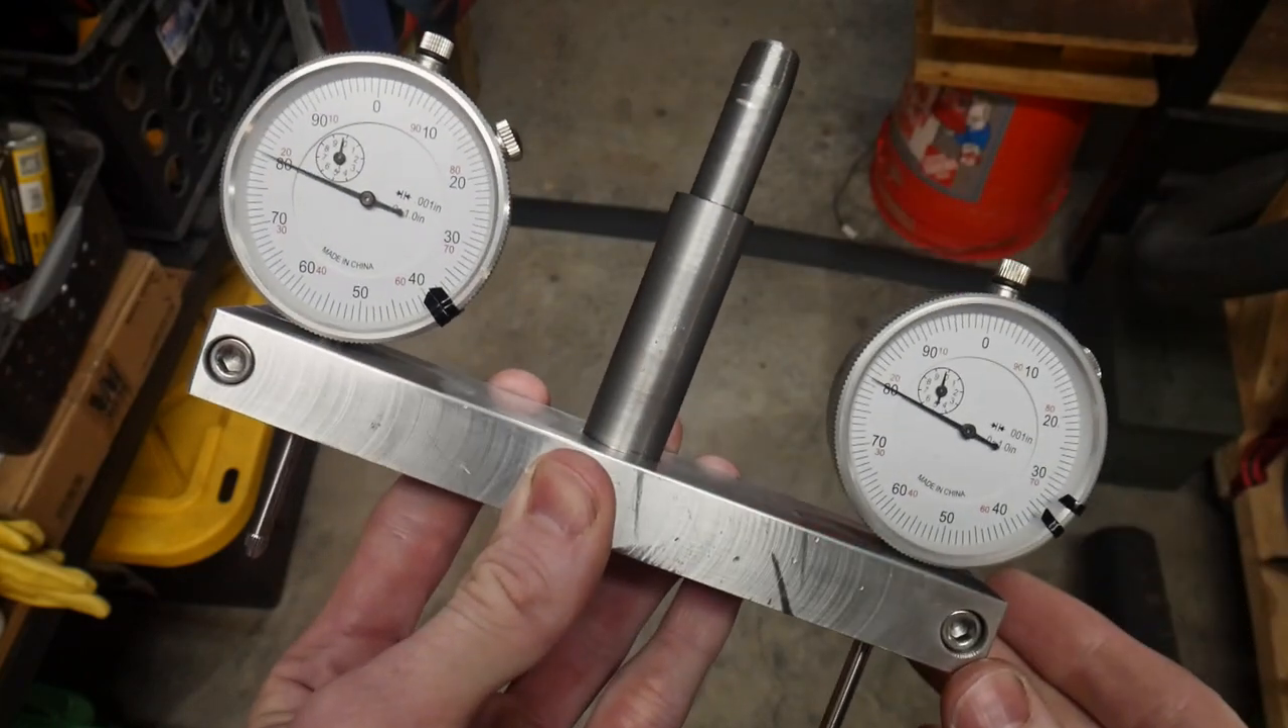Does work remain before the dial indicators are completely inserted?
No.